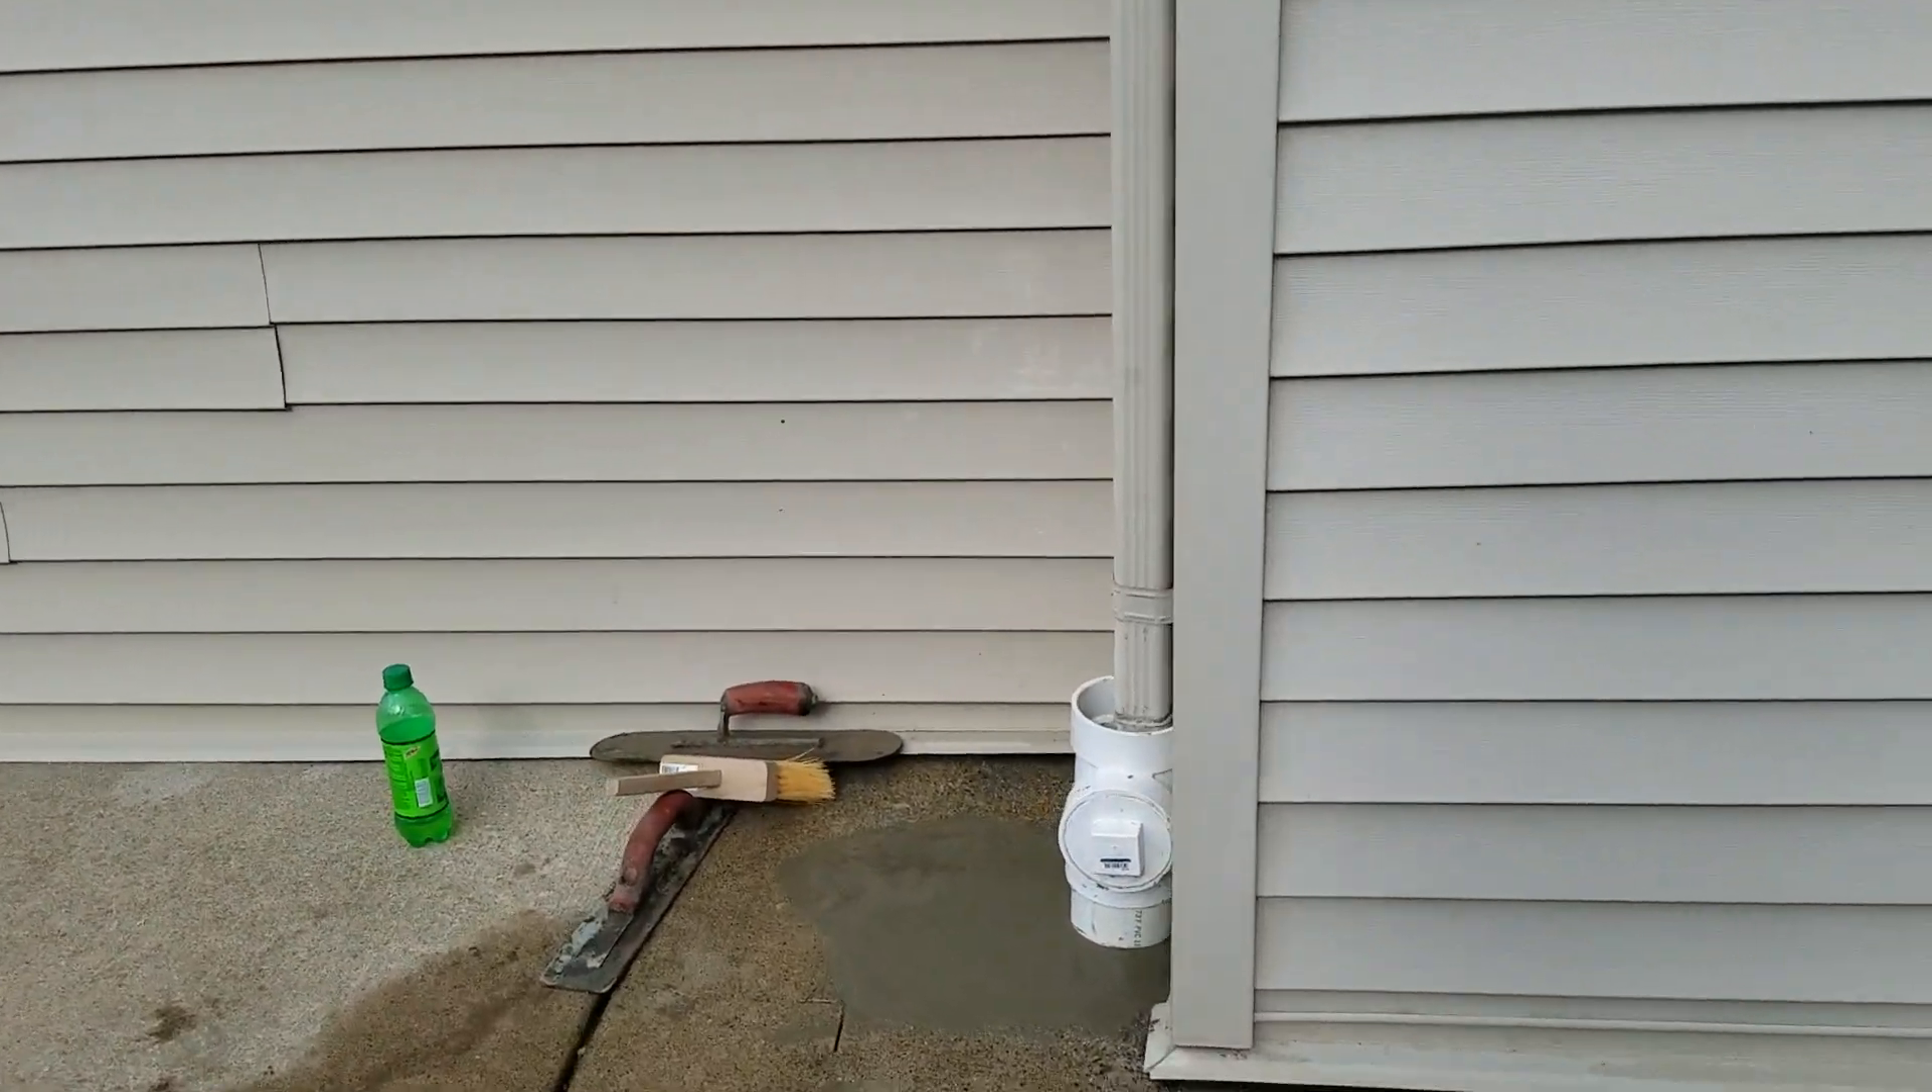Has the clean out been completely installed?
Yes.